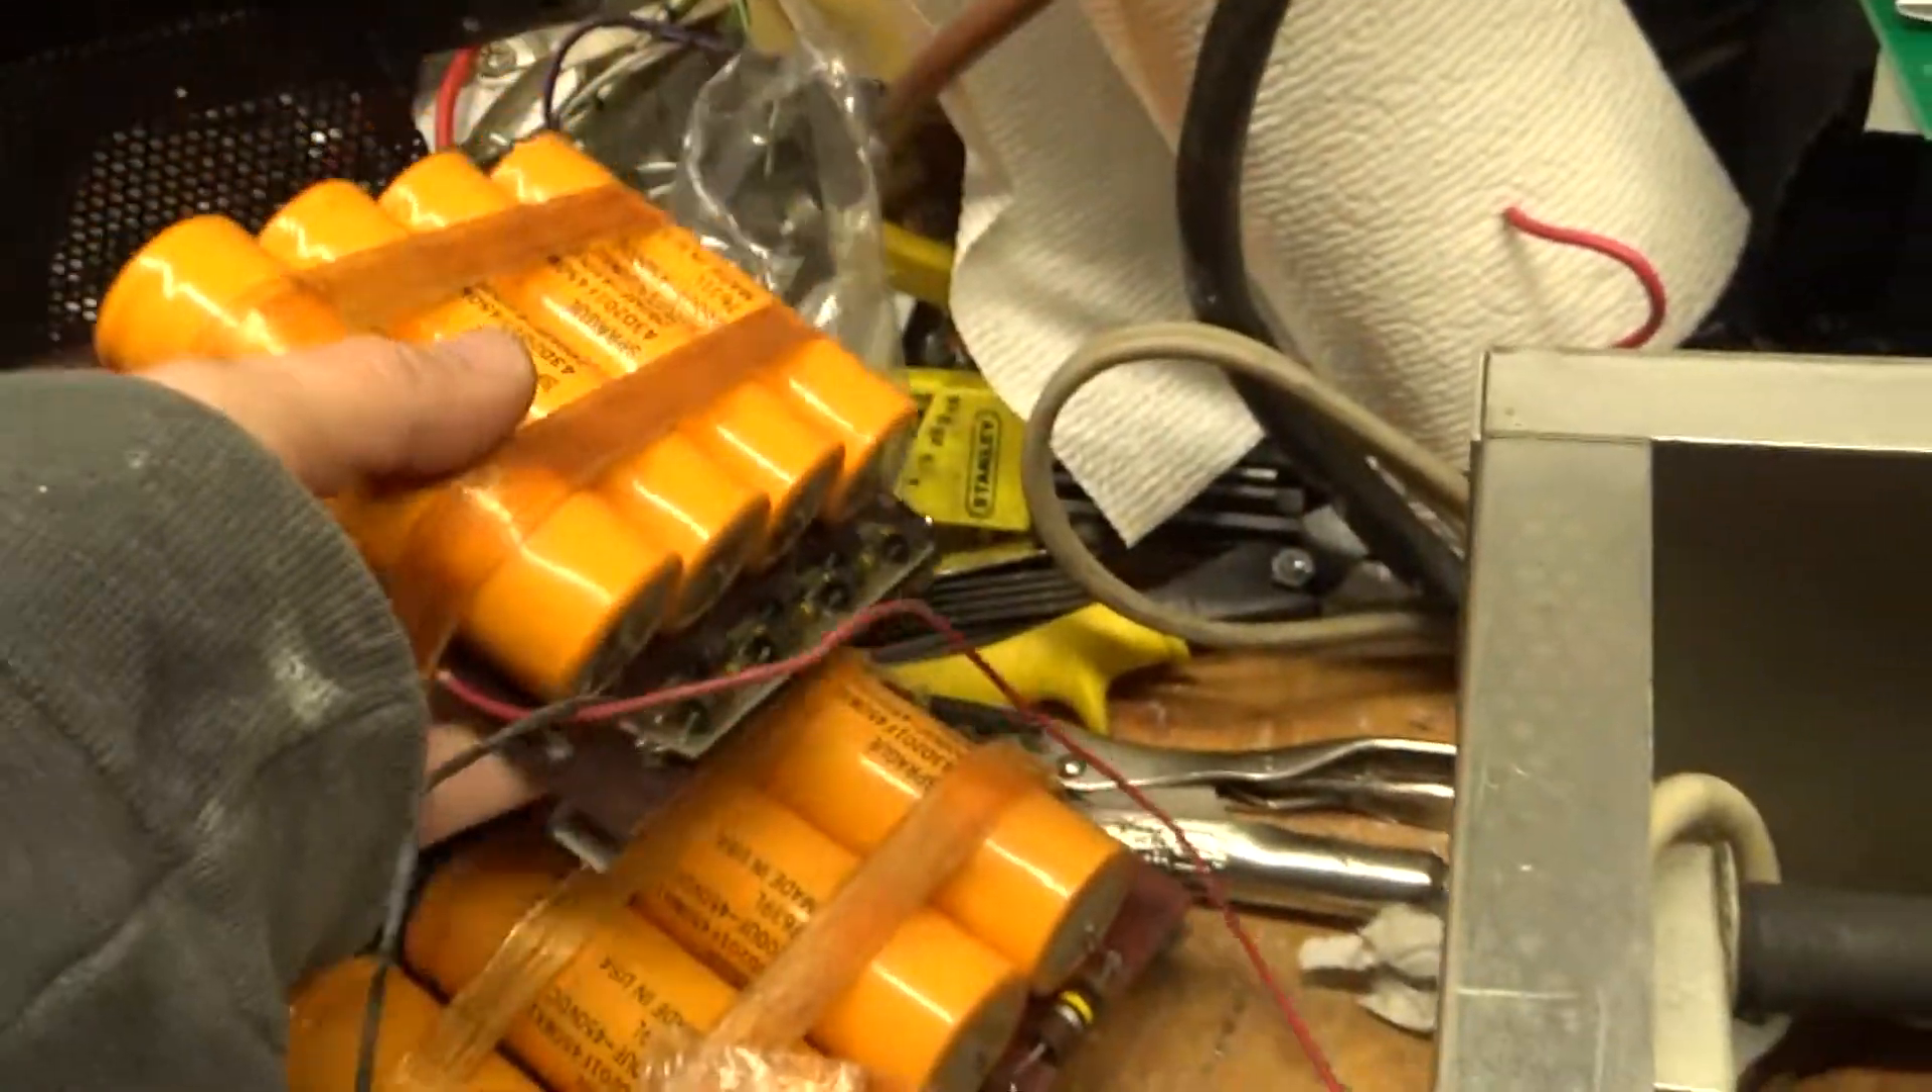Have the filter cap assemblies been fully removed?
Yes.